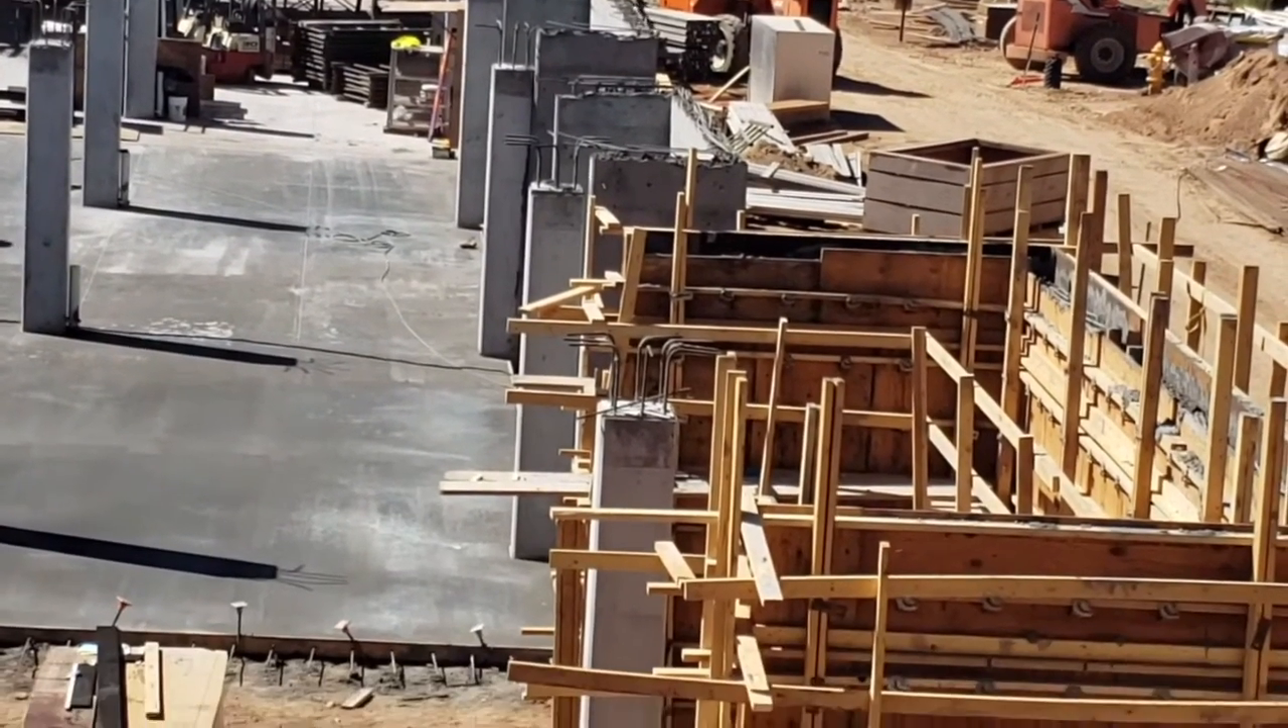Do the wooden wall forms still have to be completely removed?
Yes.